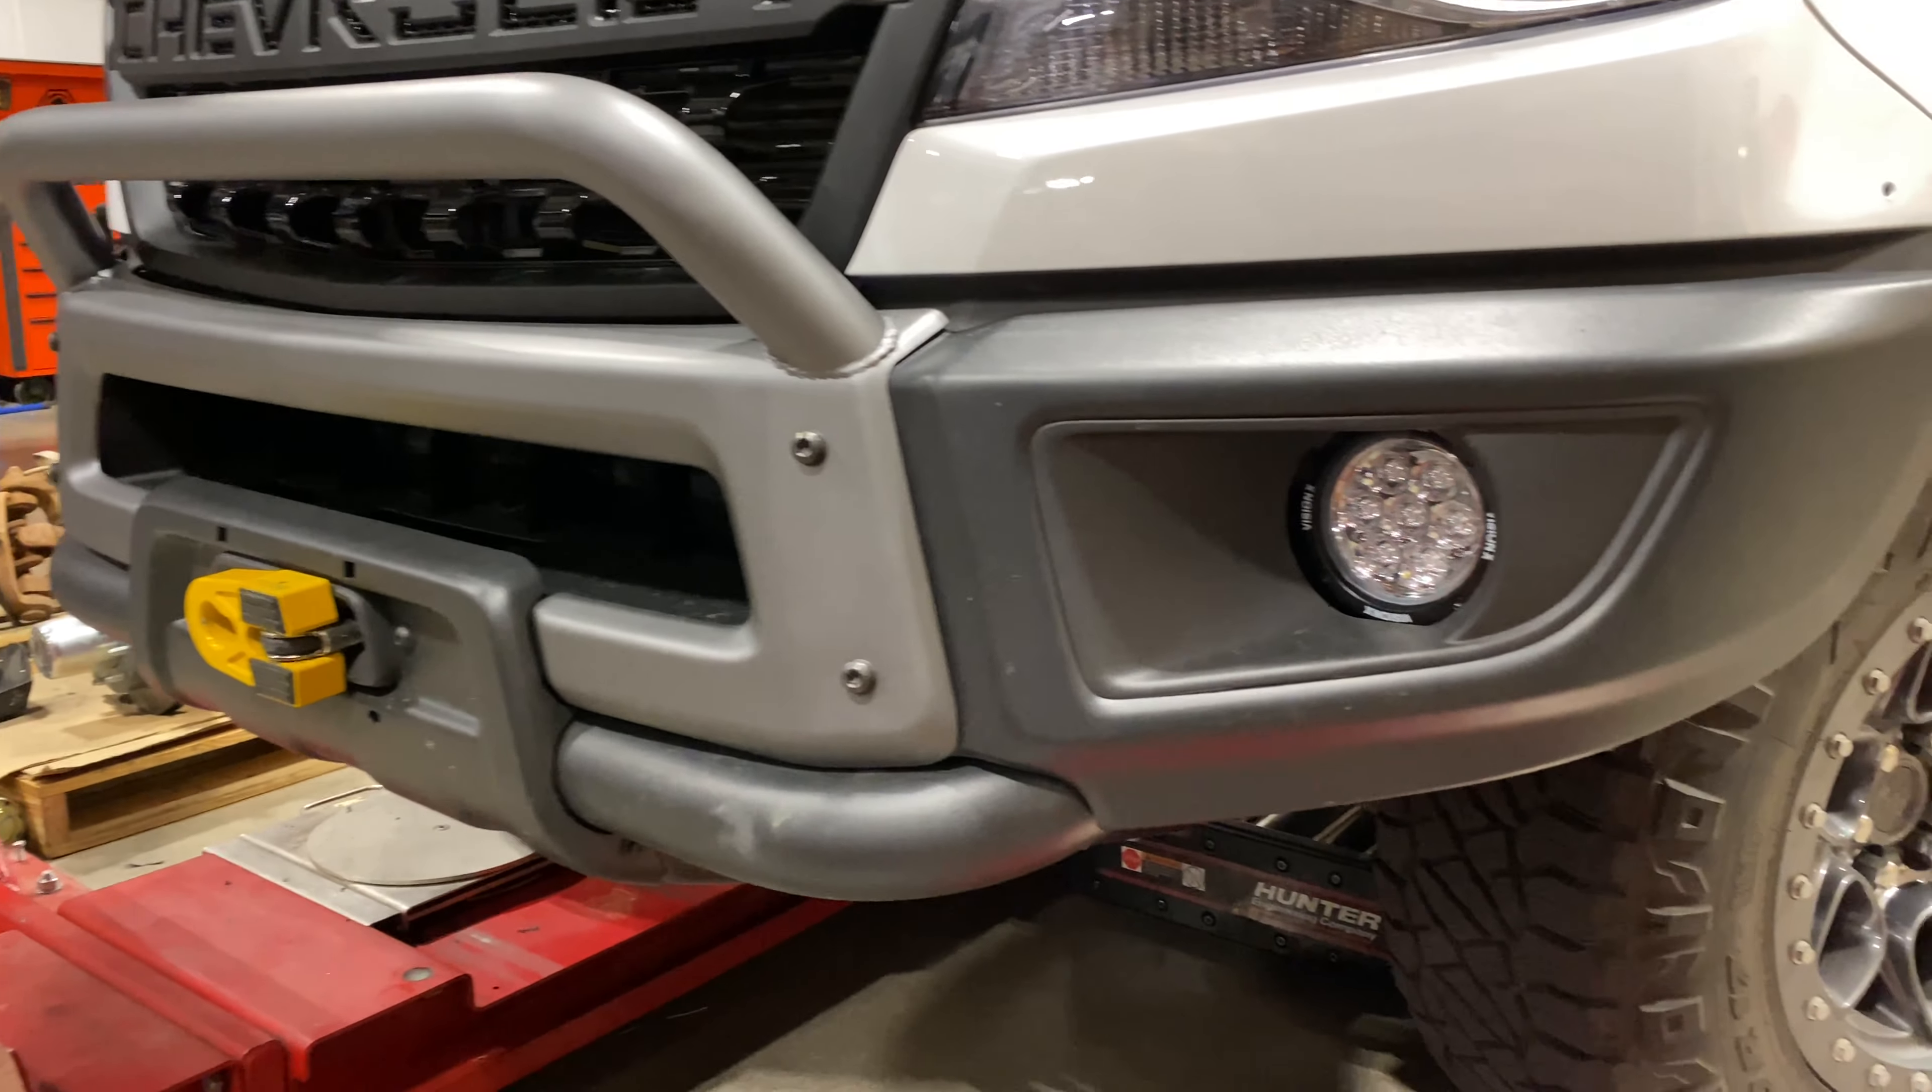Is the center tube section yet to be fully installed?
No.